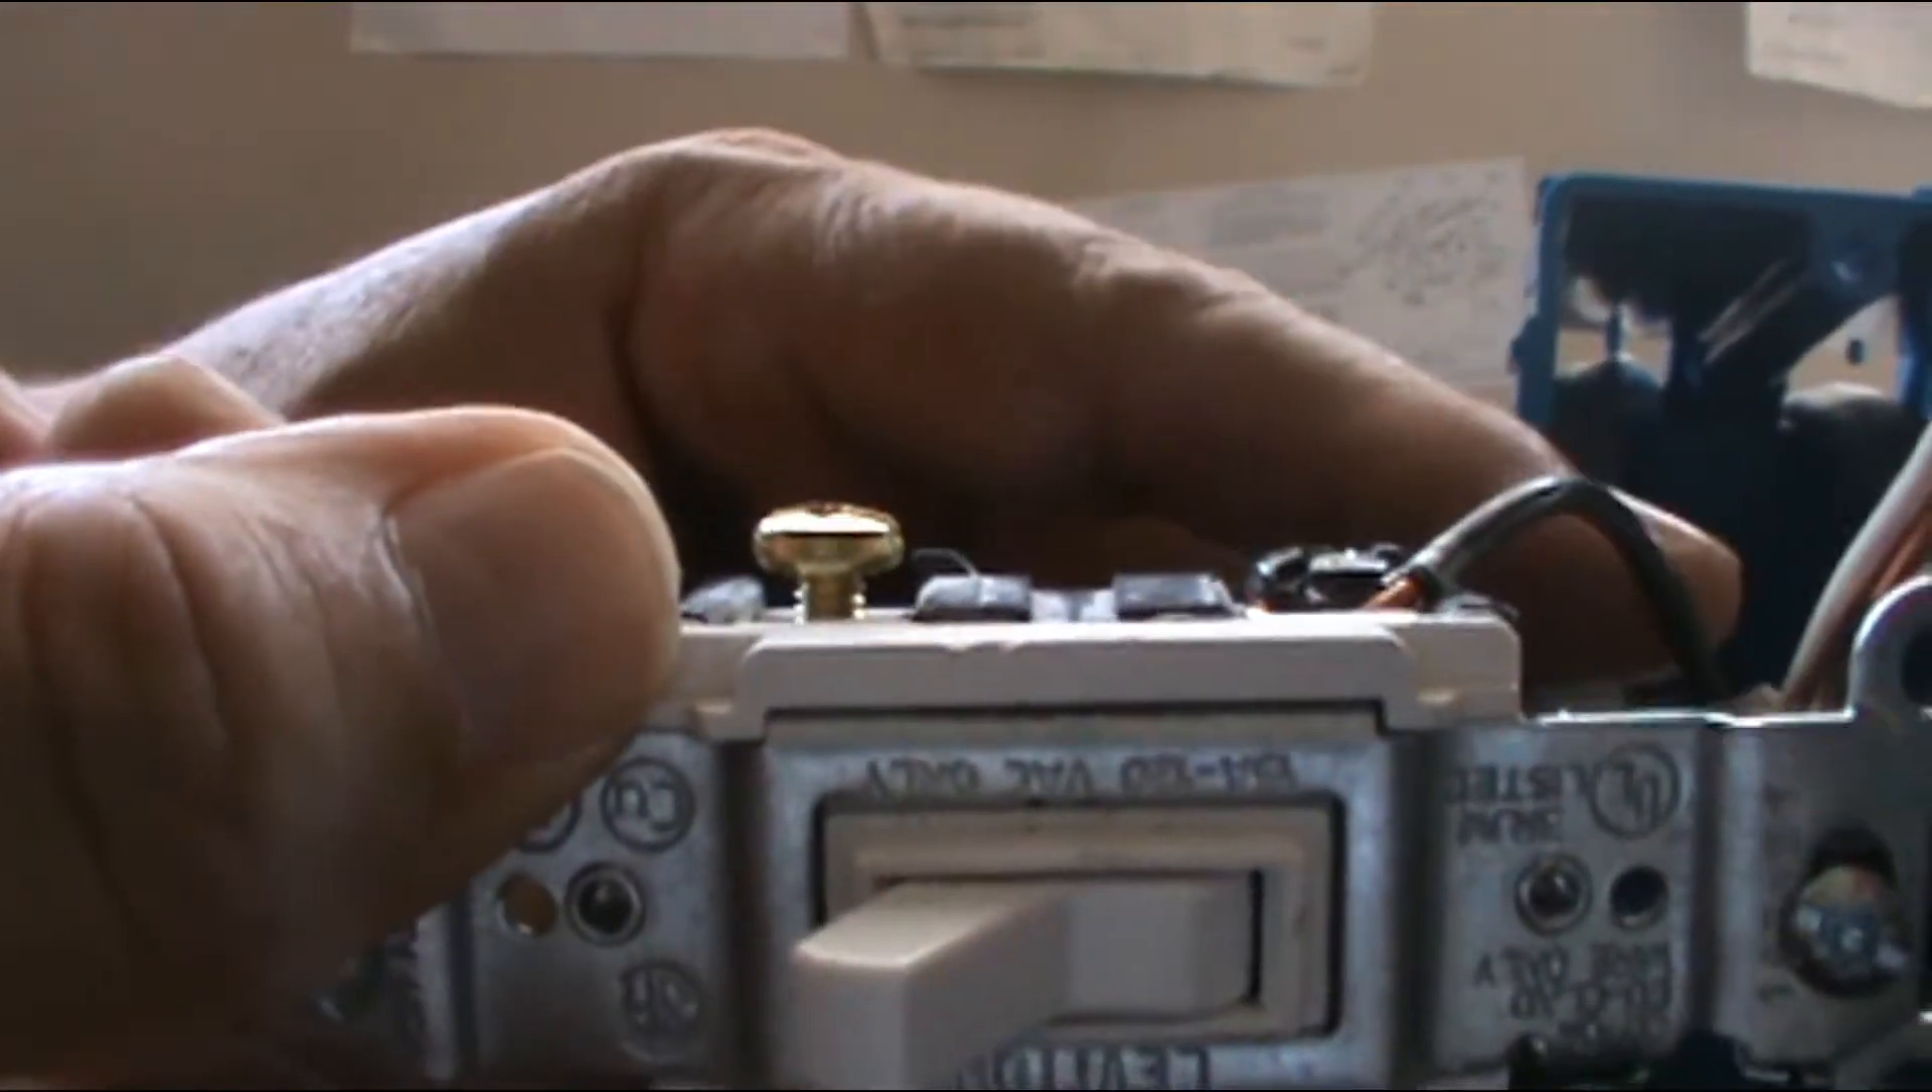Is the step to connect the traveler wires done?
No.